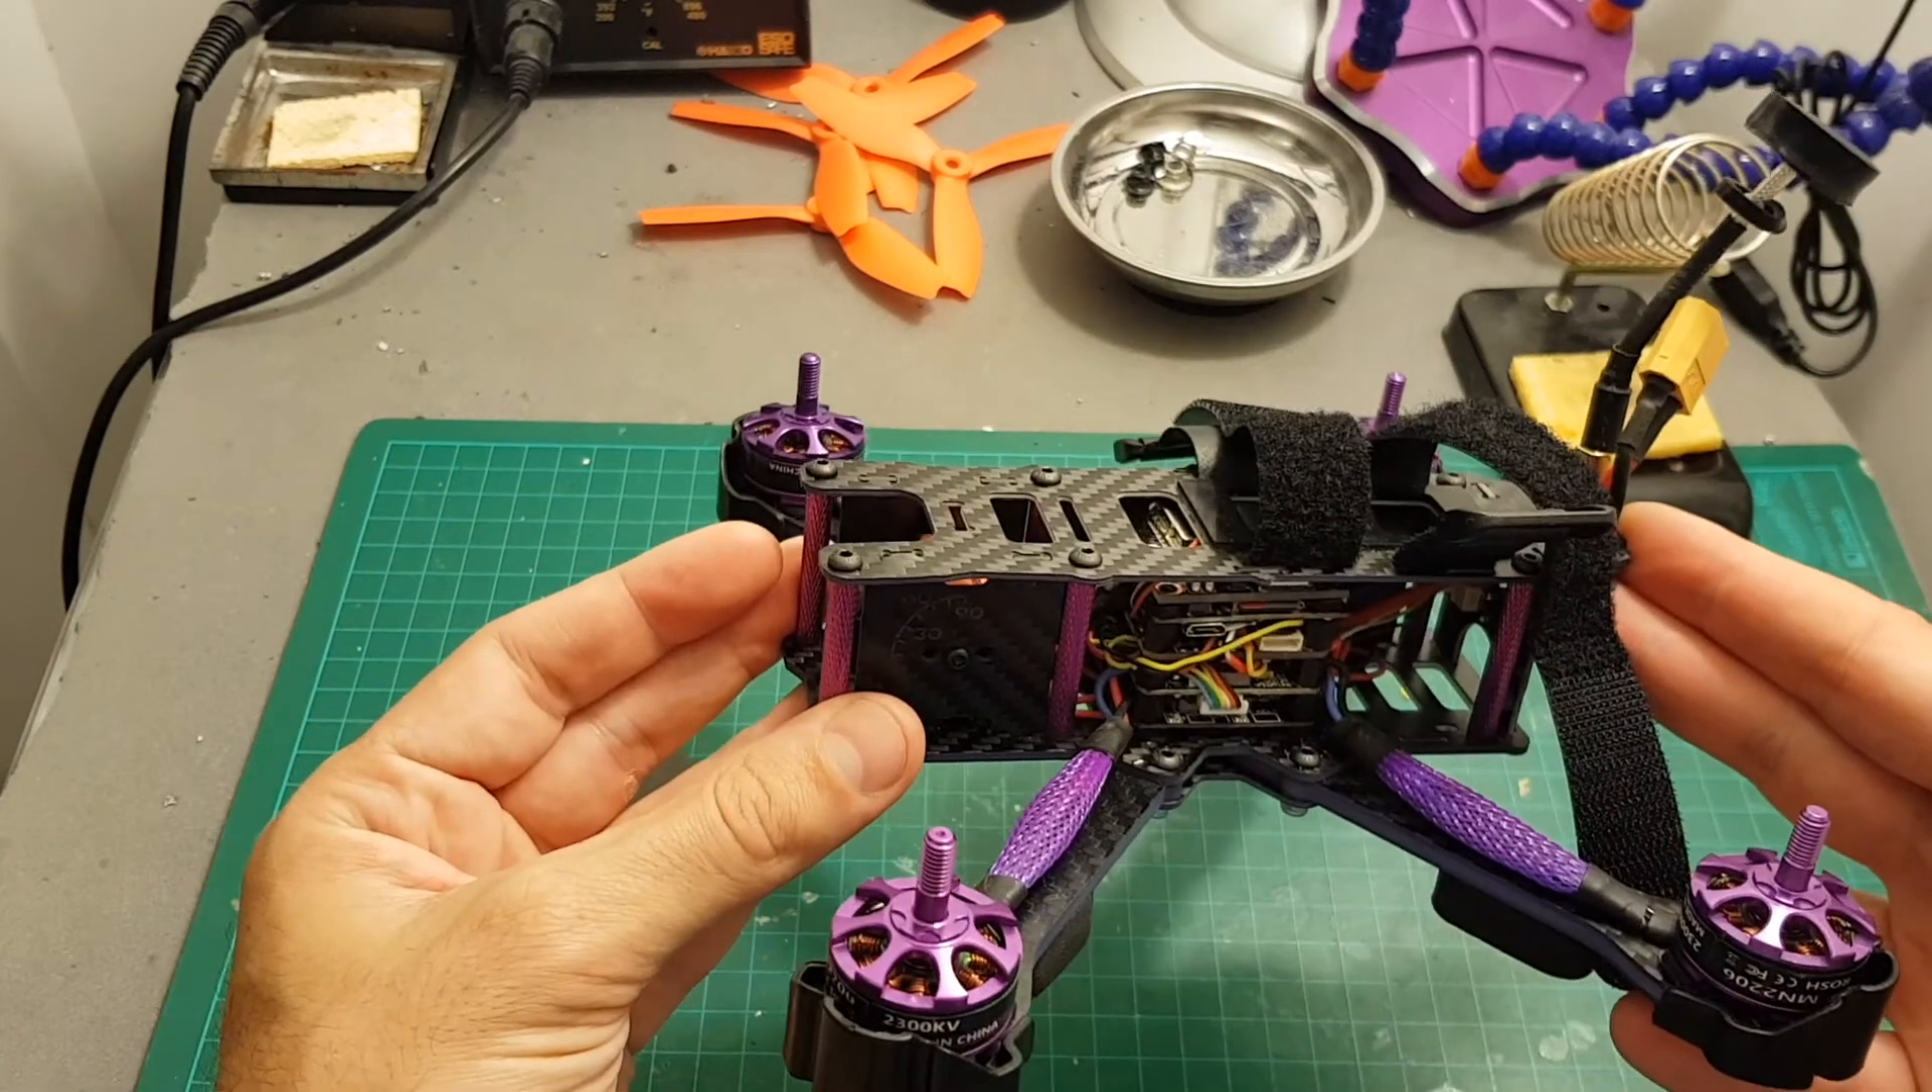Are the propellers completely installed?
No.